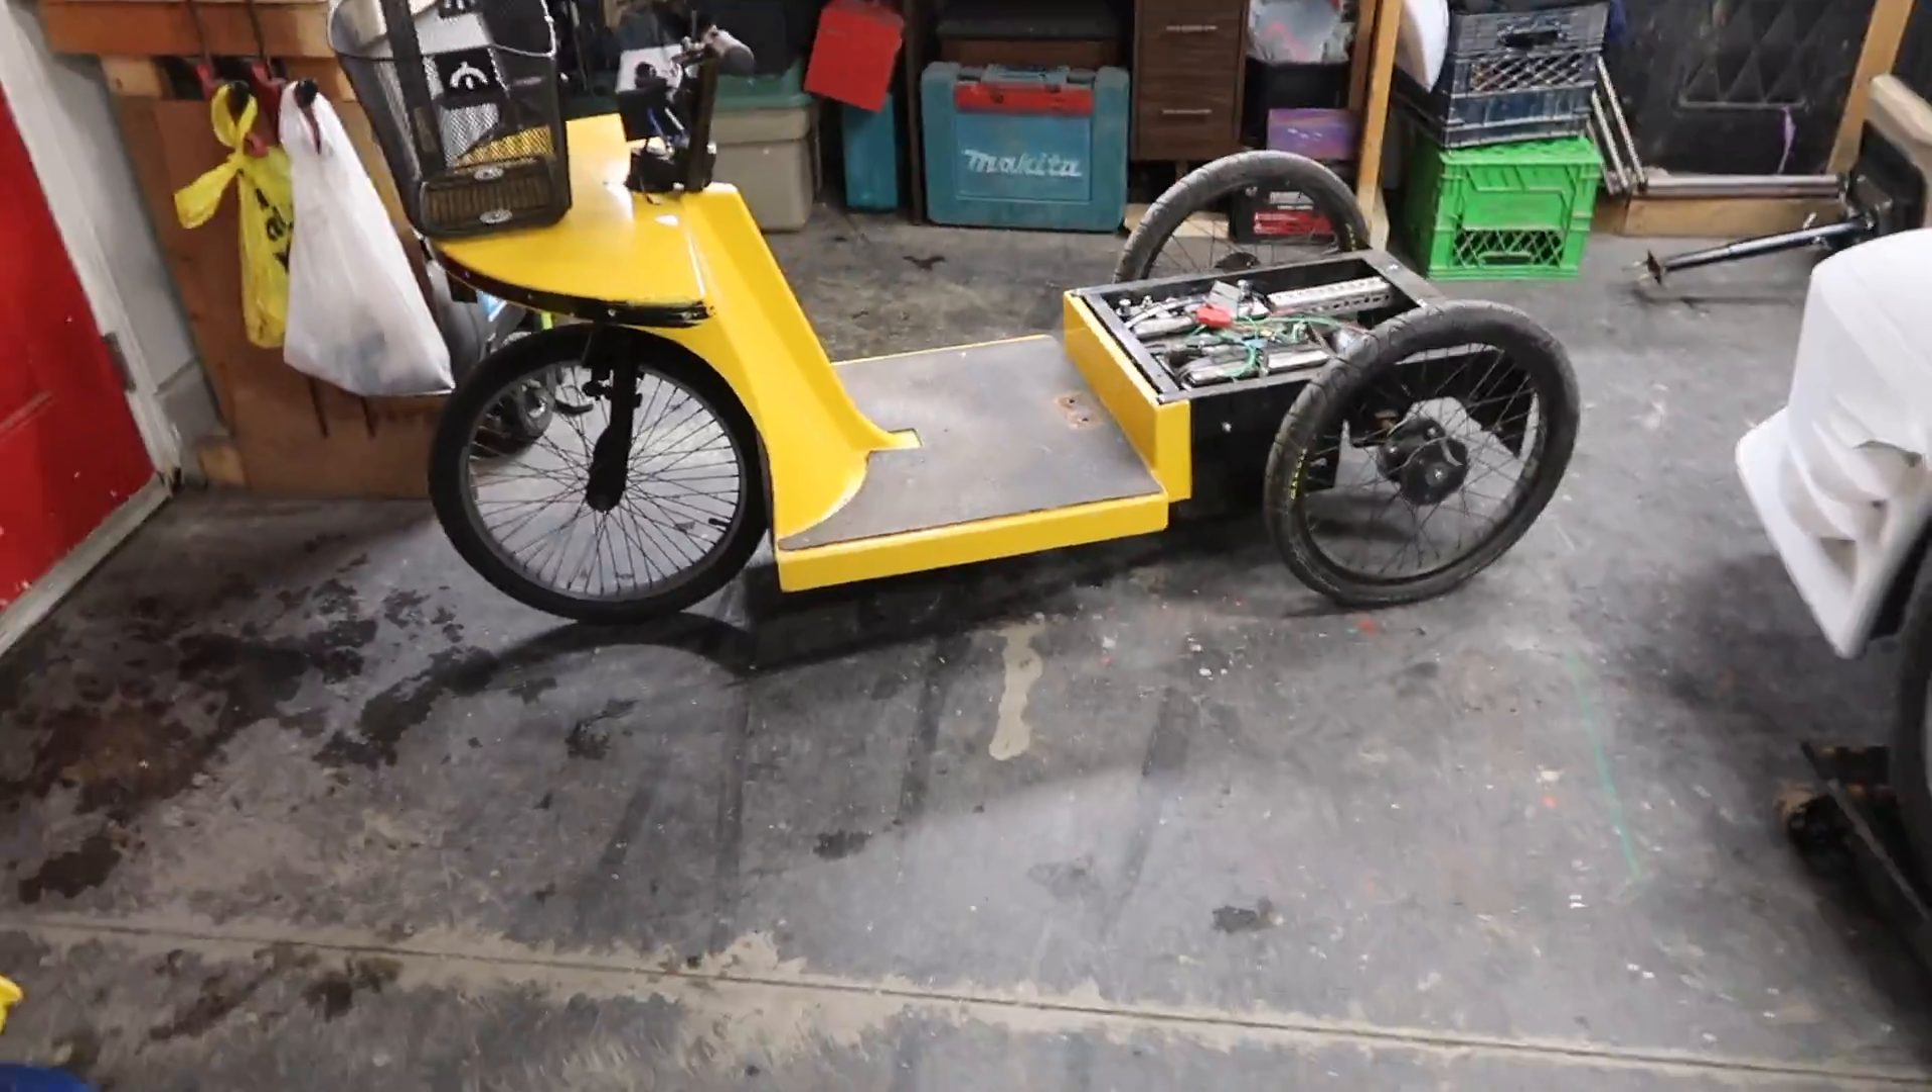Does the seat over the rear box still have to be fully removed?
No.